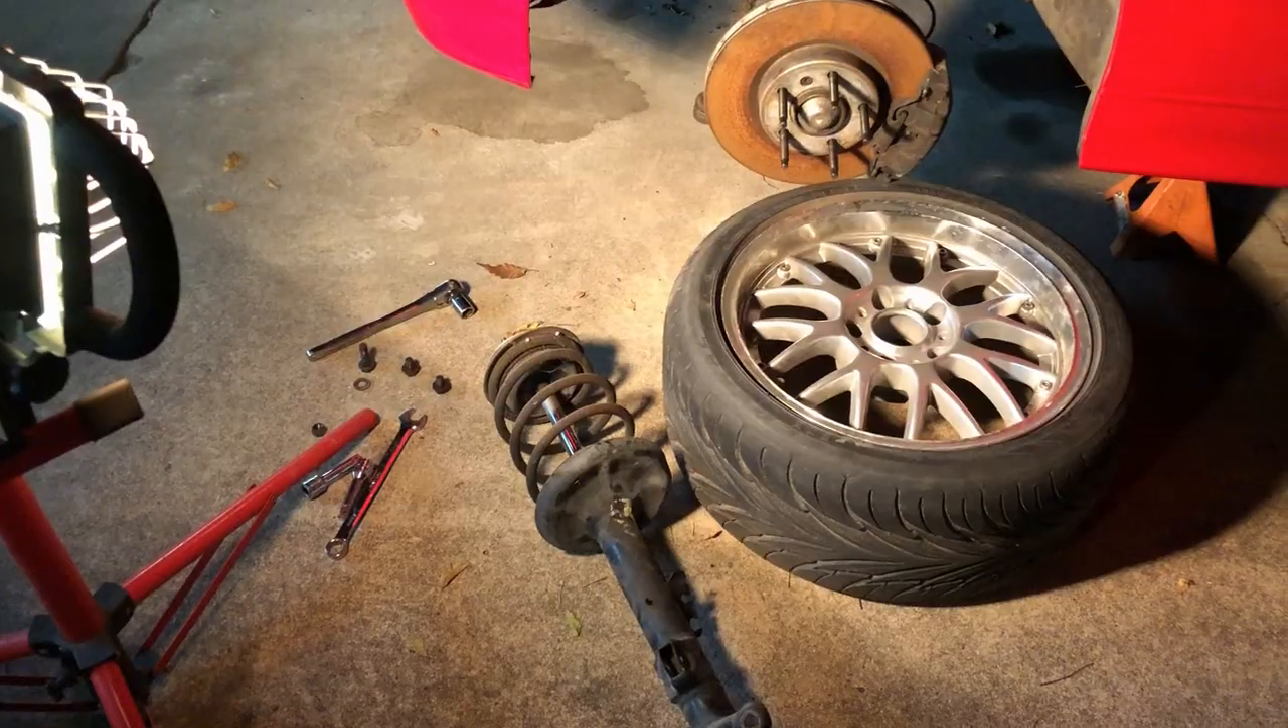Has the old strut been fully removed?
Yes.